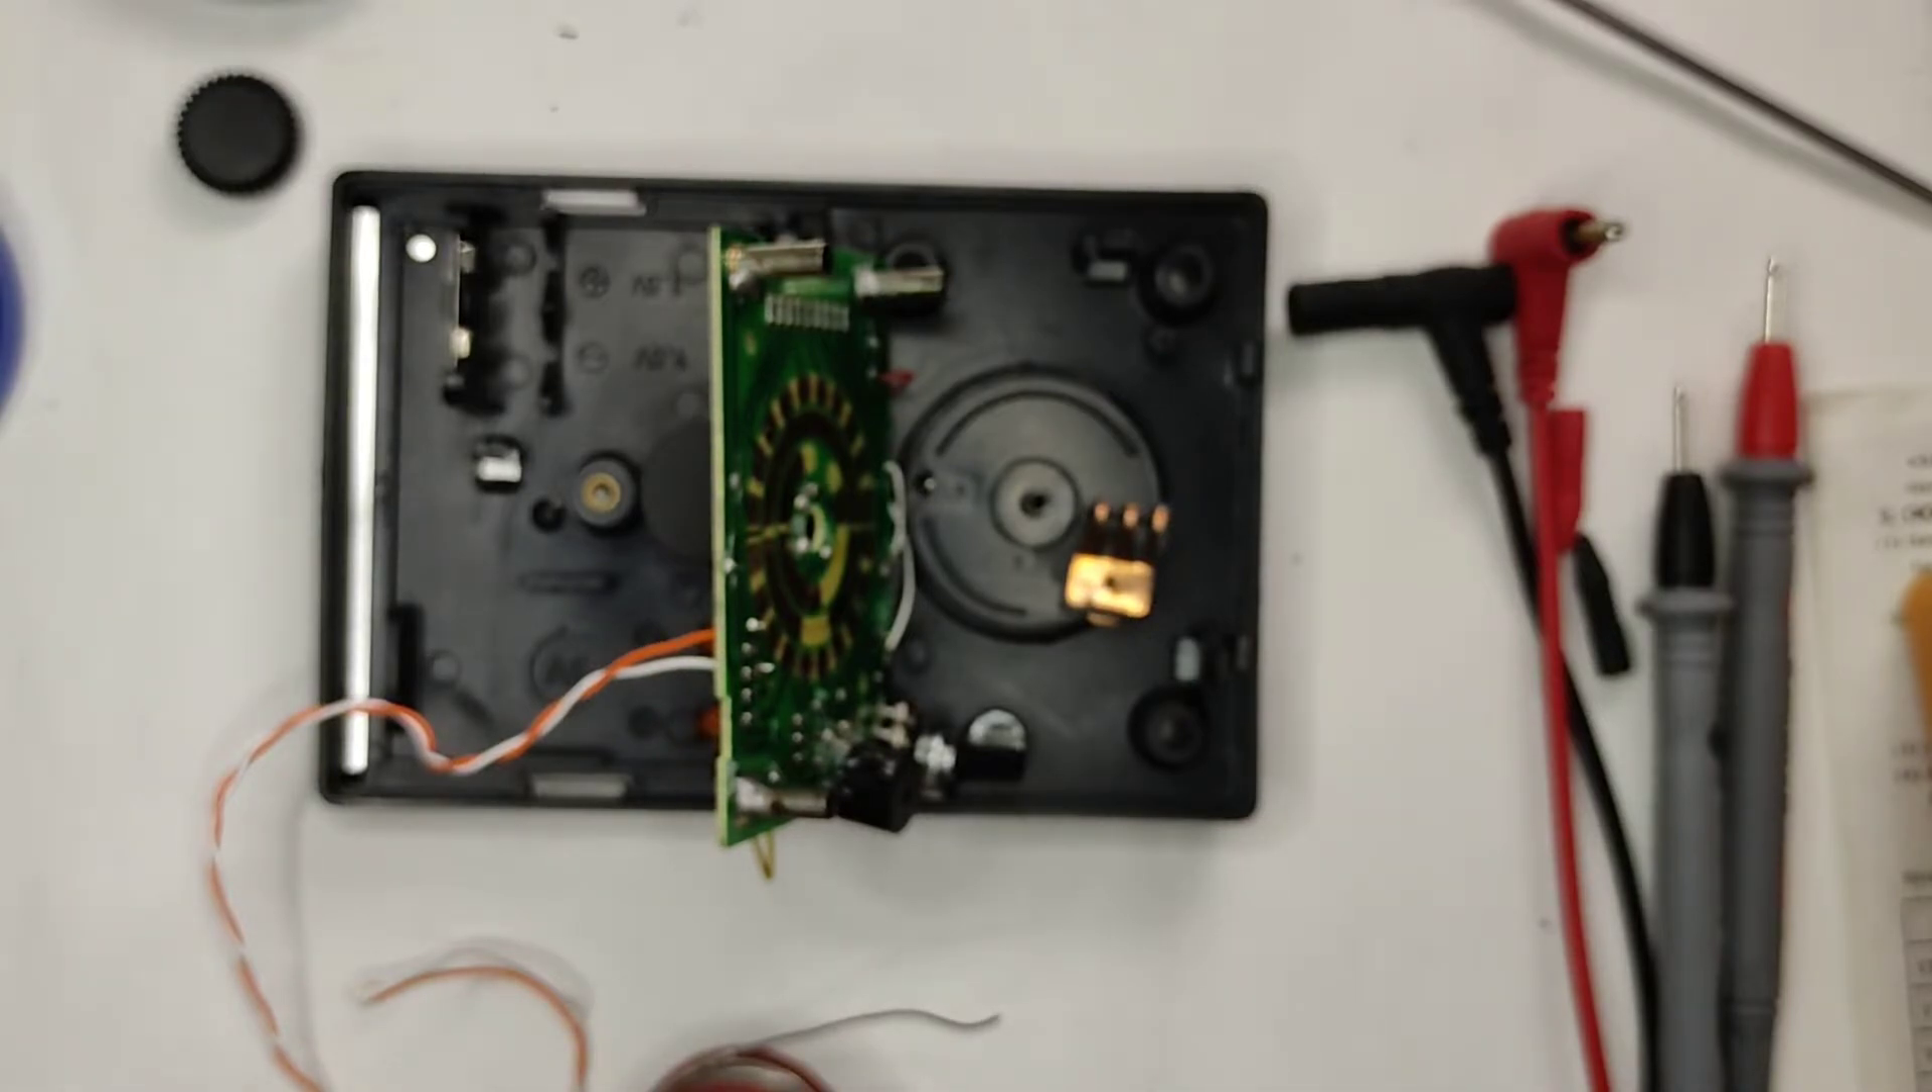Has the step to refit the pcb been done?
No.